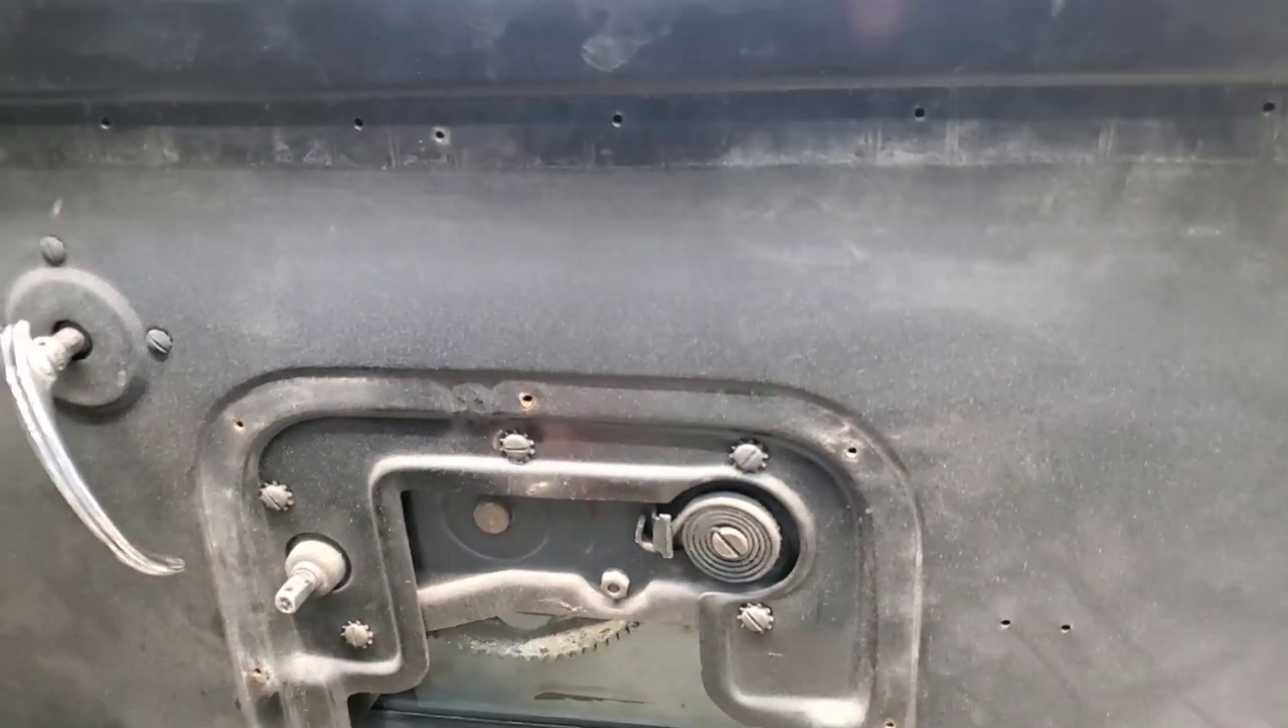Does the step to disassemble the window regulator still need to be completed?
Yes.